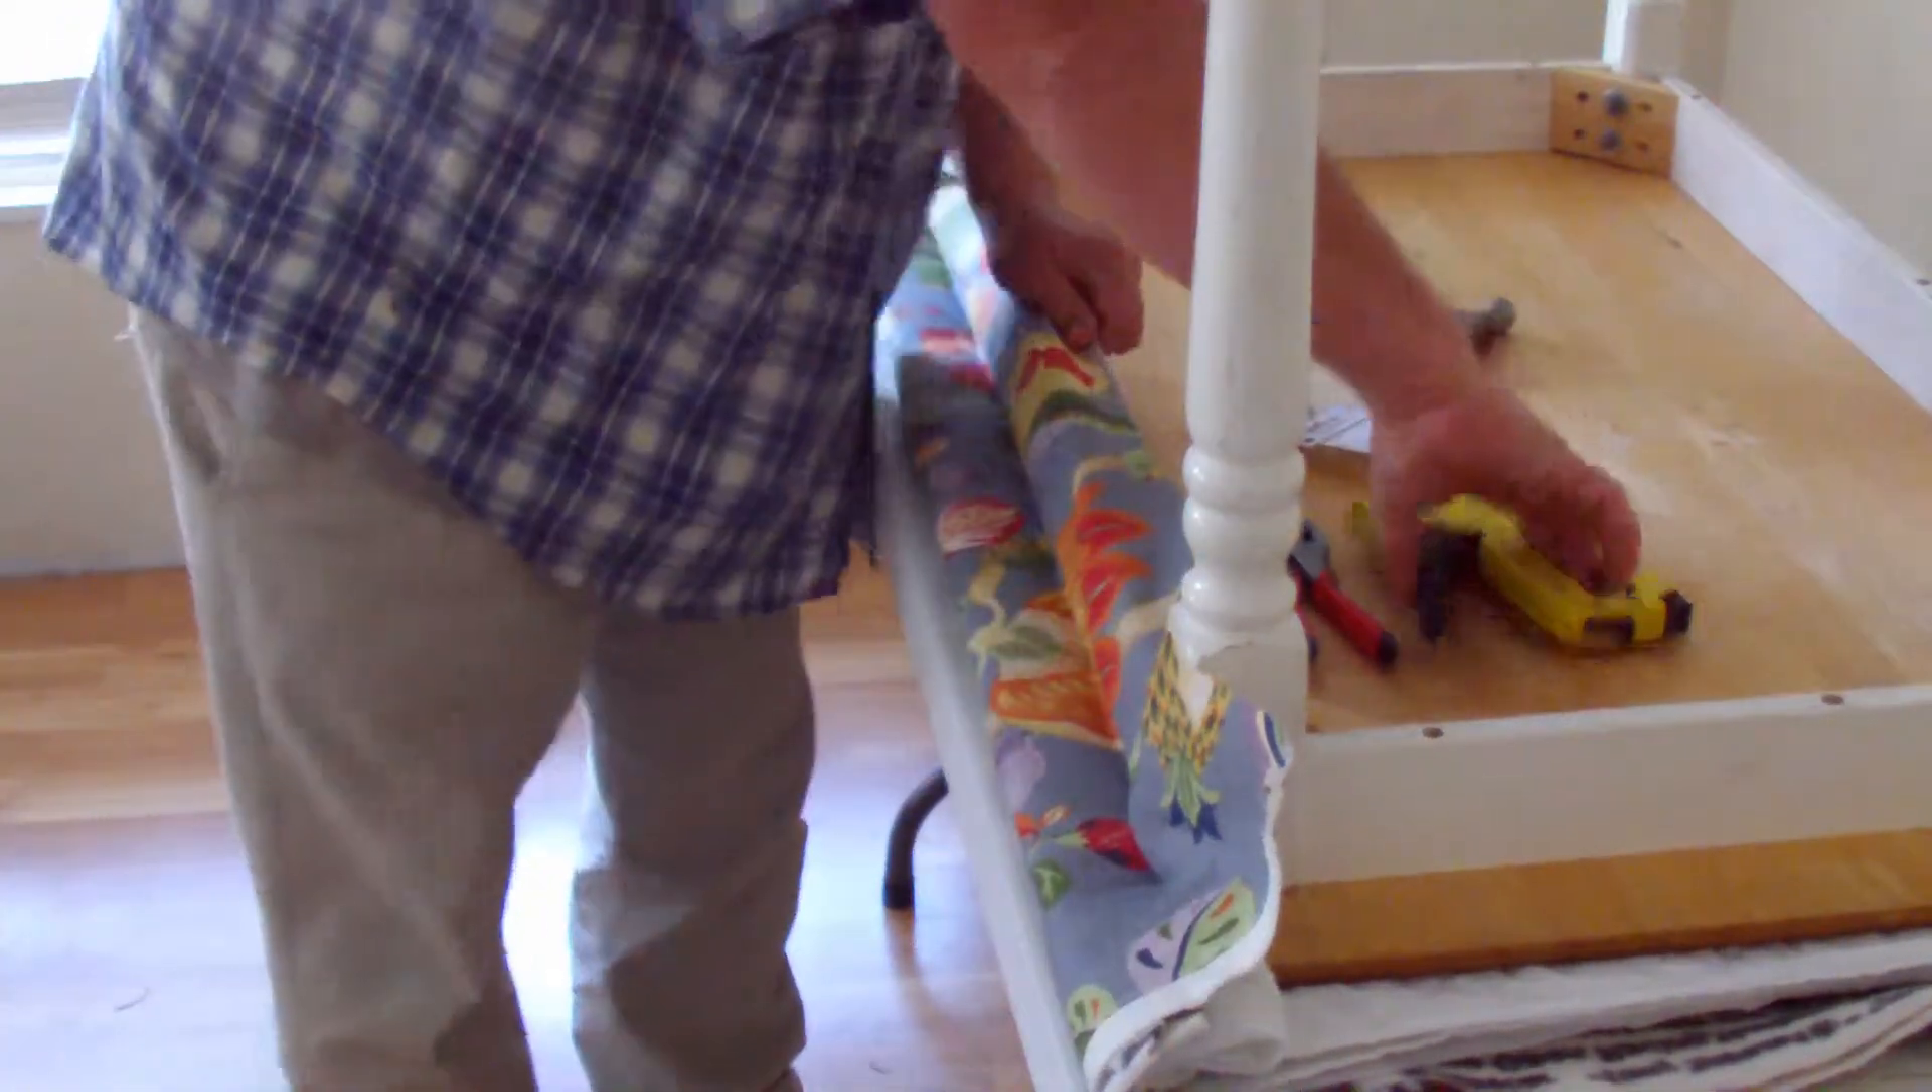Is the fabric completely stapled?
No.